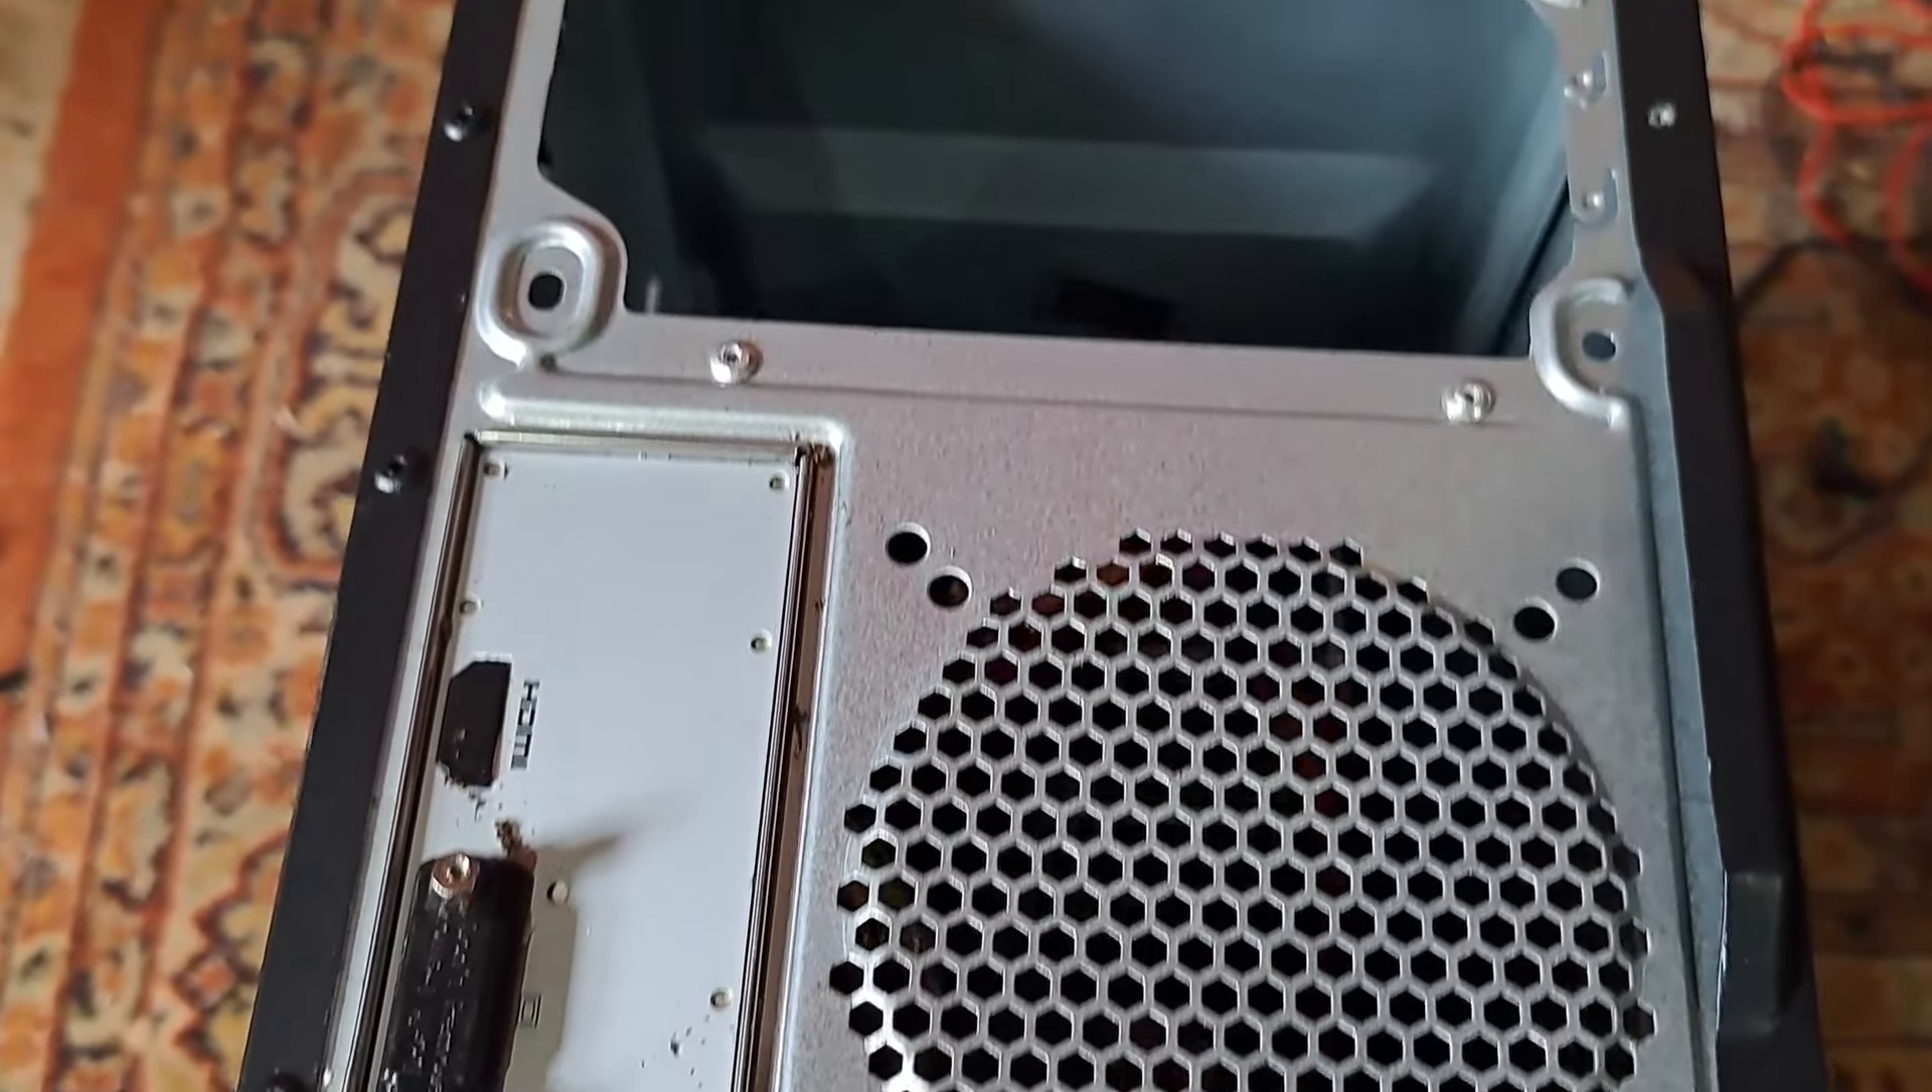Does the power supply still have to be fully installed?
Yes.